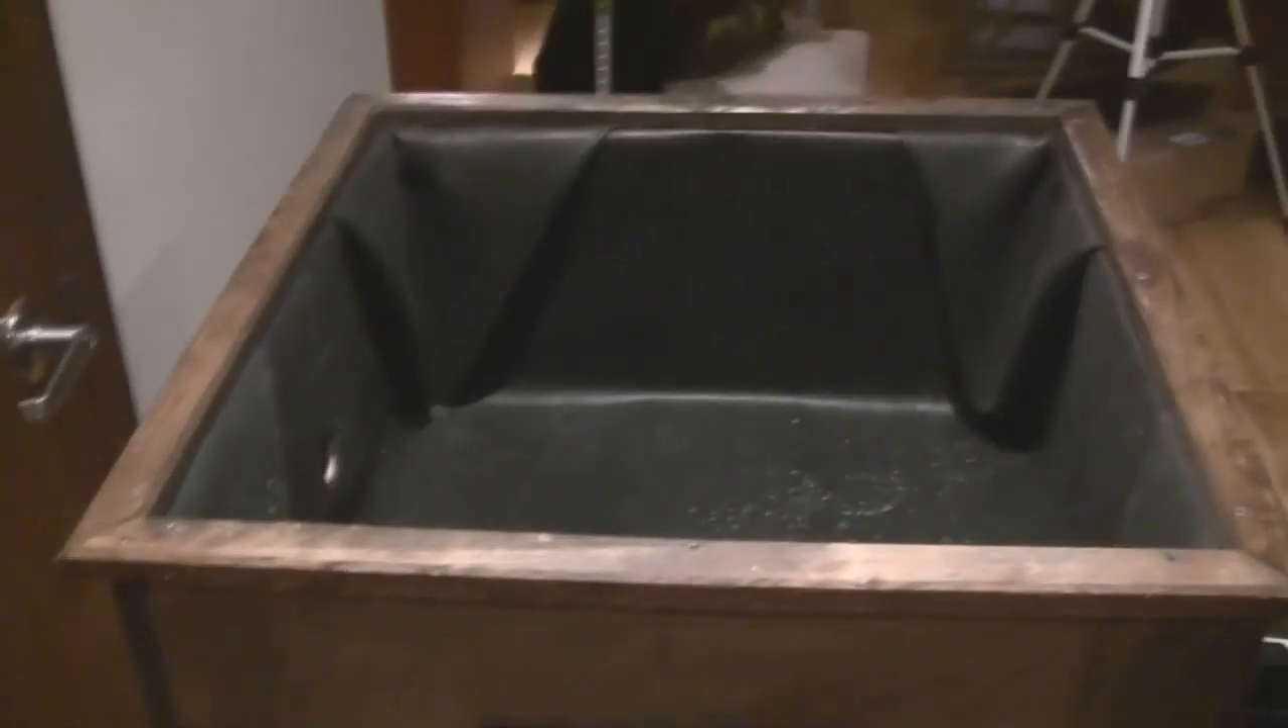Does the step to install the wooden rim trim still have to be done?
No.